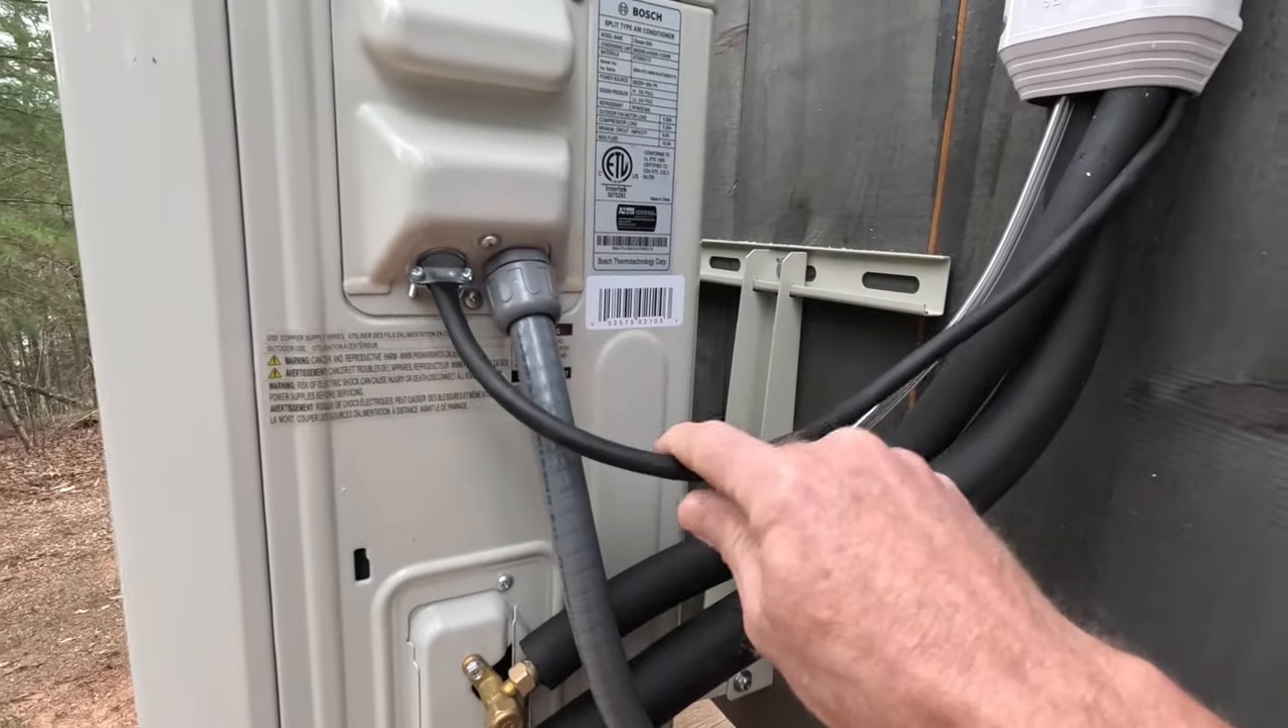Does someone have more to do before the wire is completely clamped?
No.